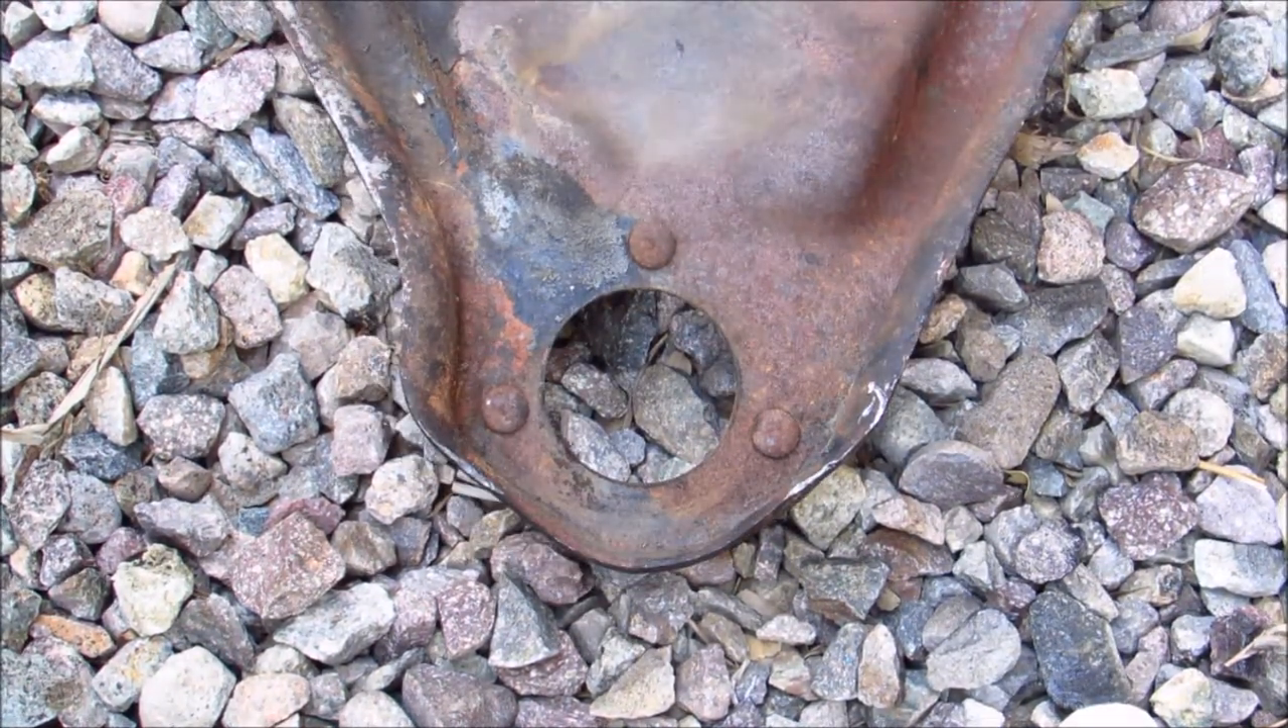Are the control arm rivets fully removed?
No.